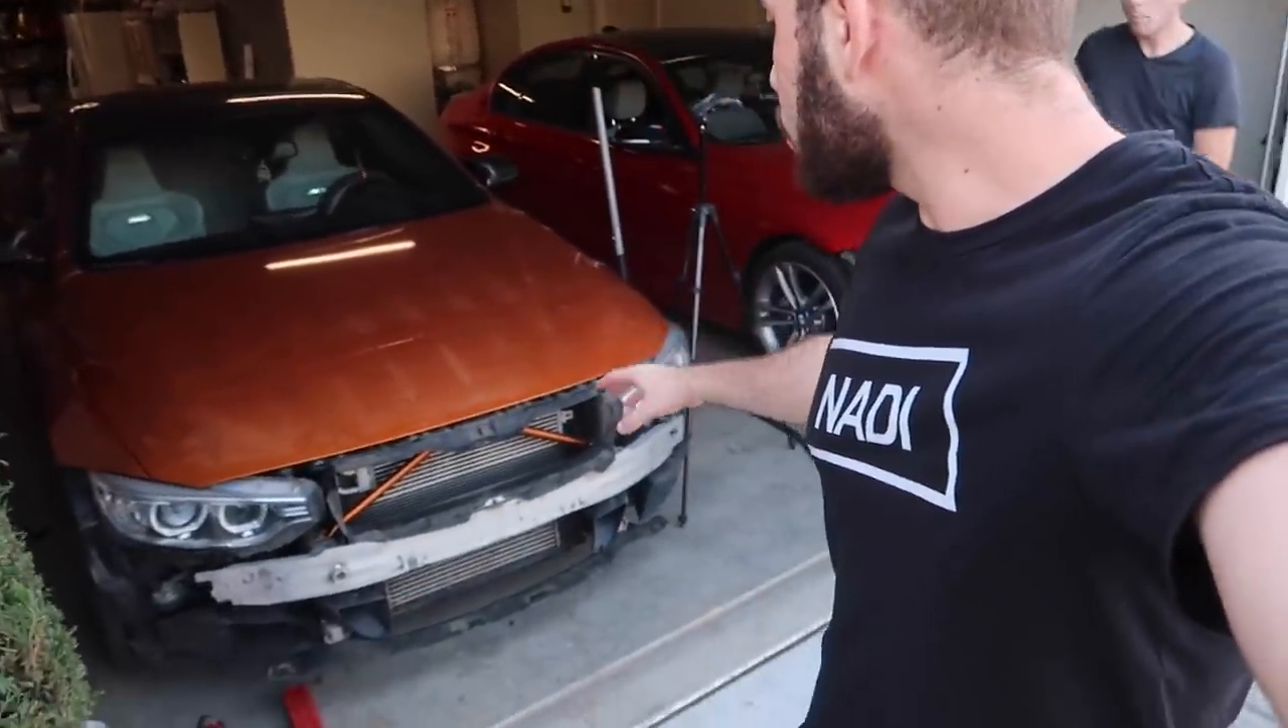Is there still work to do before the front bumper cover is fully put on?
Yes.